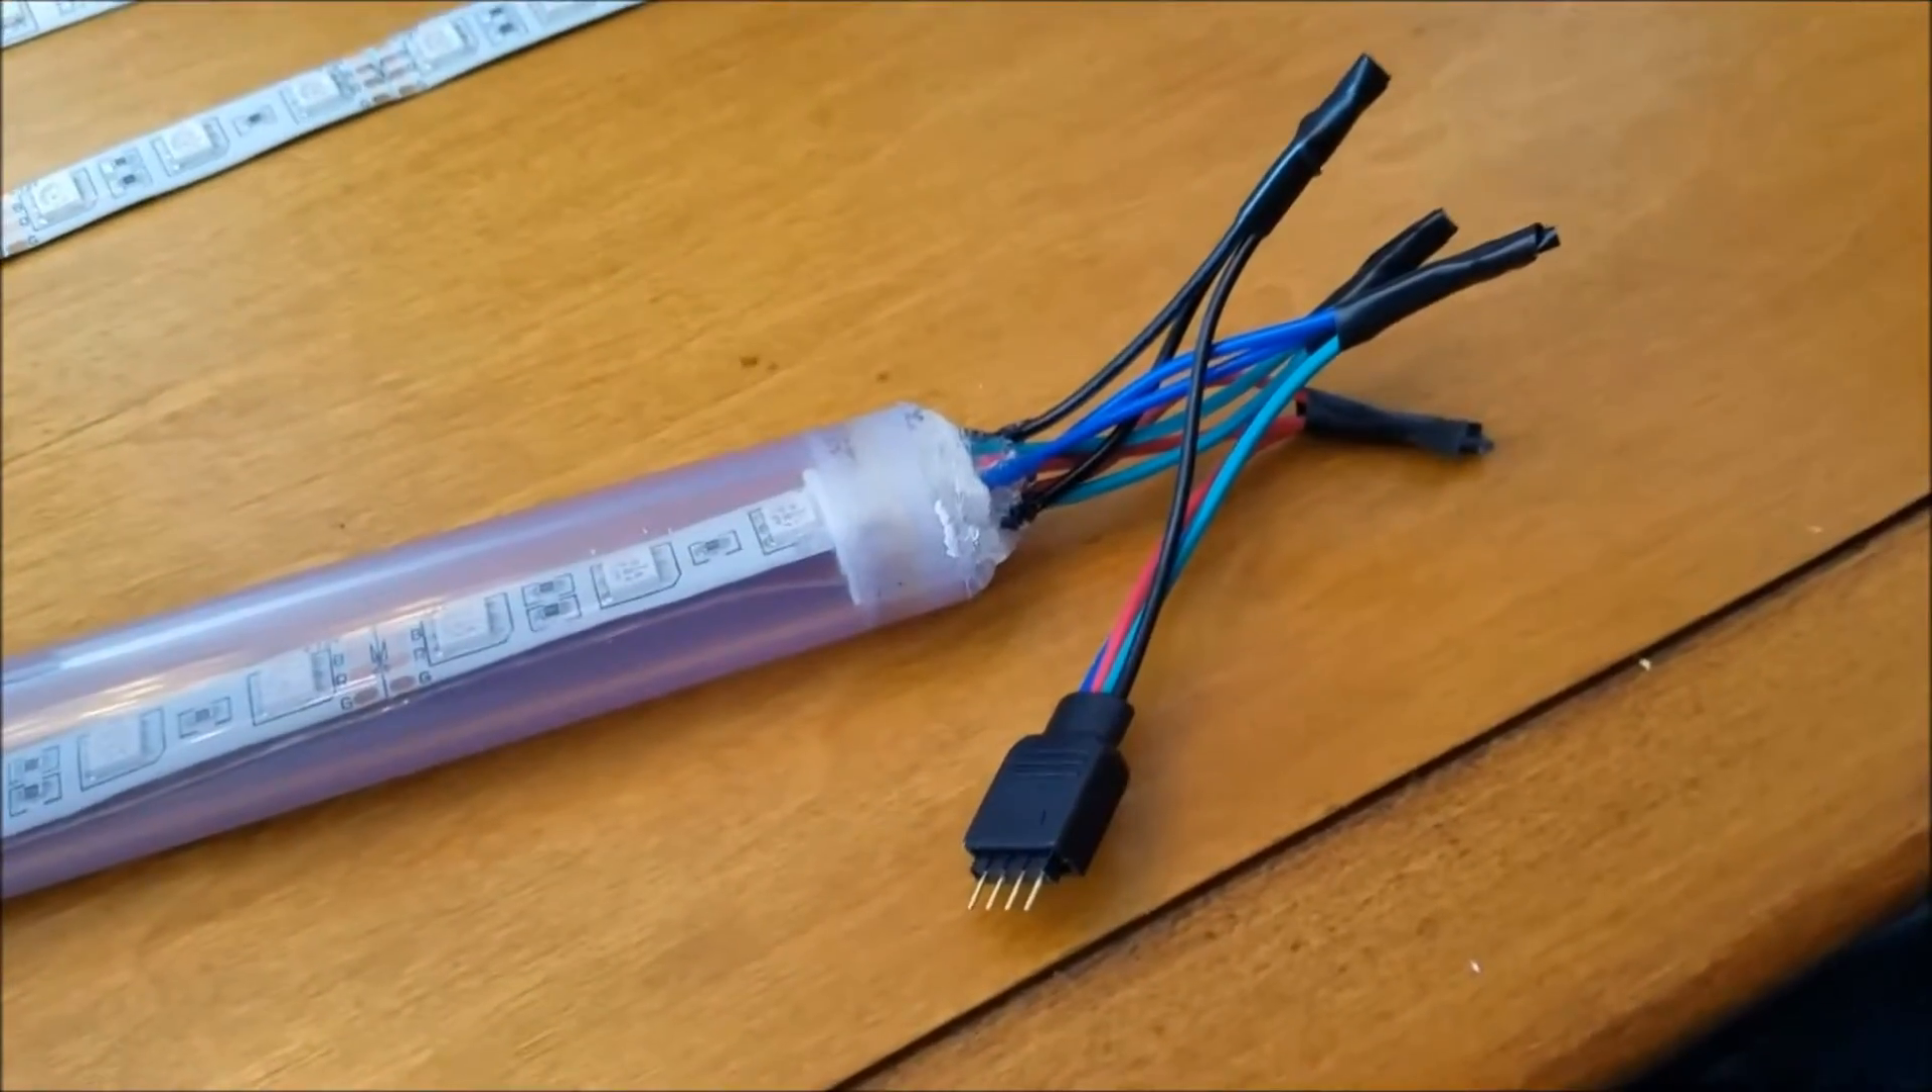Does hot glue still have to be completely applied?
No.